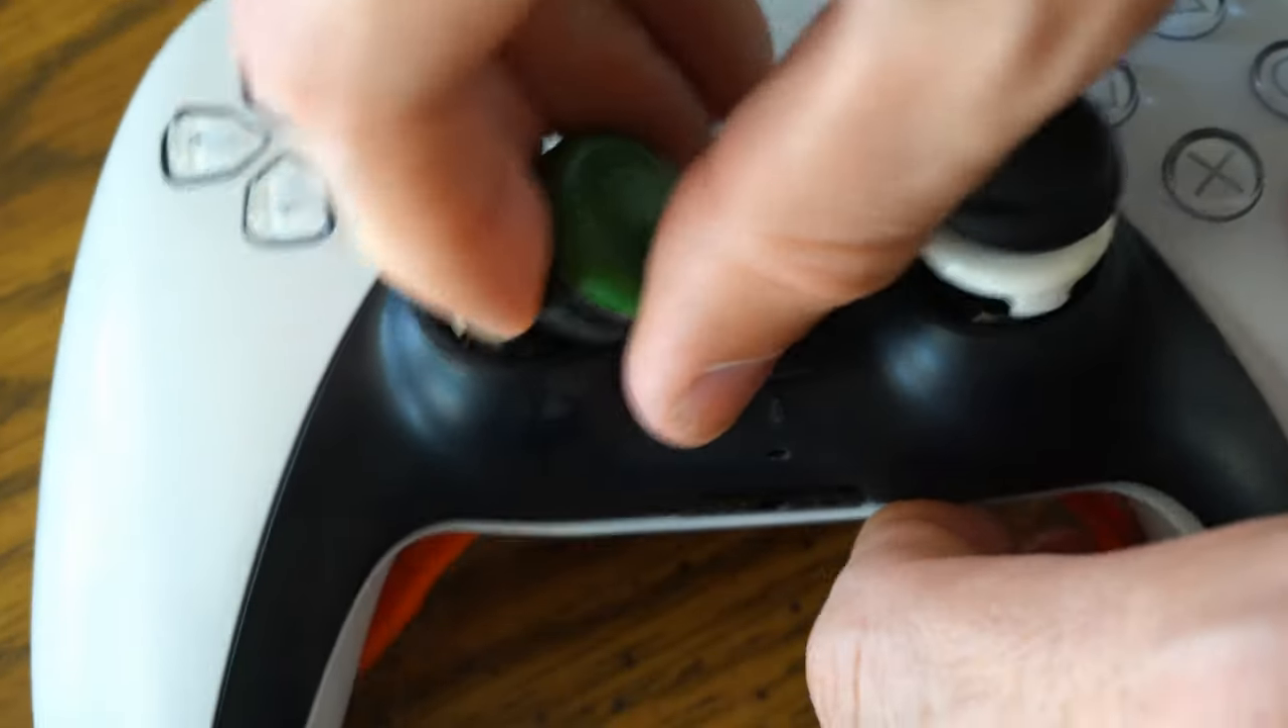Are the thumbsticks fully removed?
No.